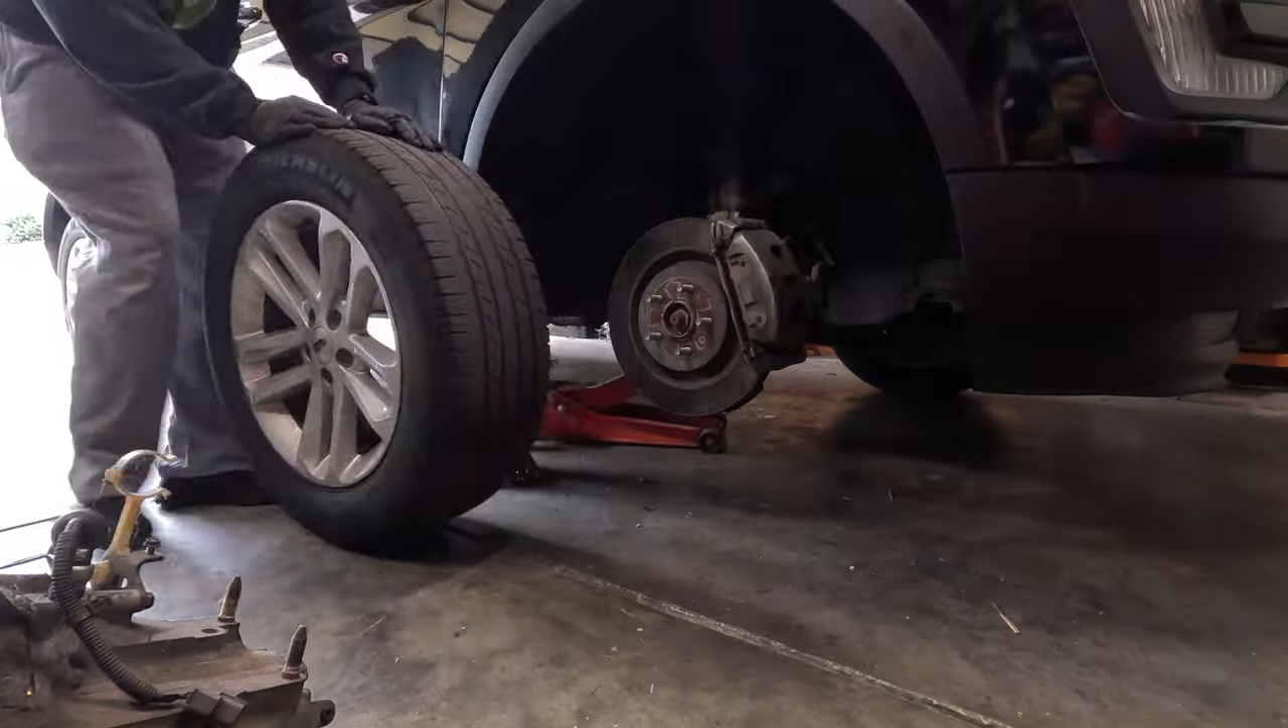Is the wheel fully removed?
Yes.